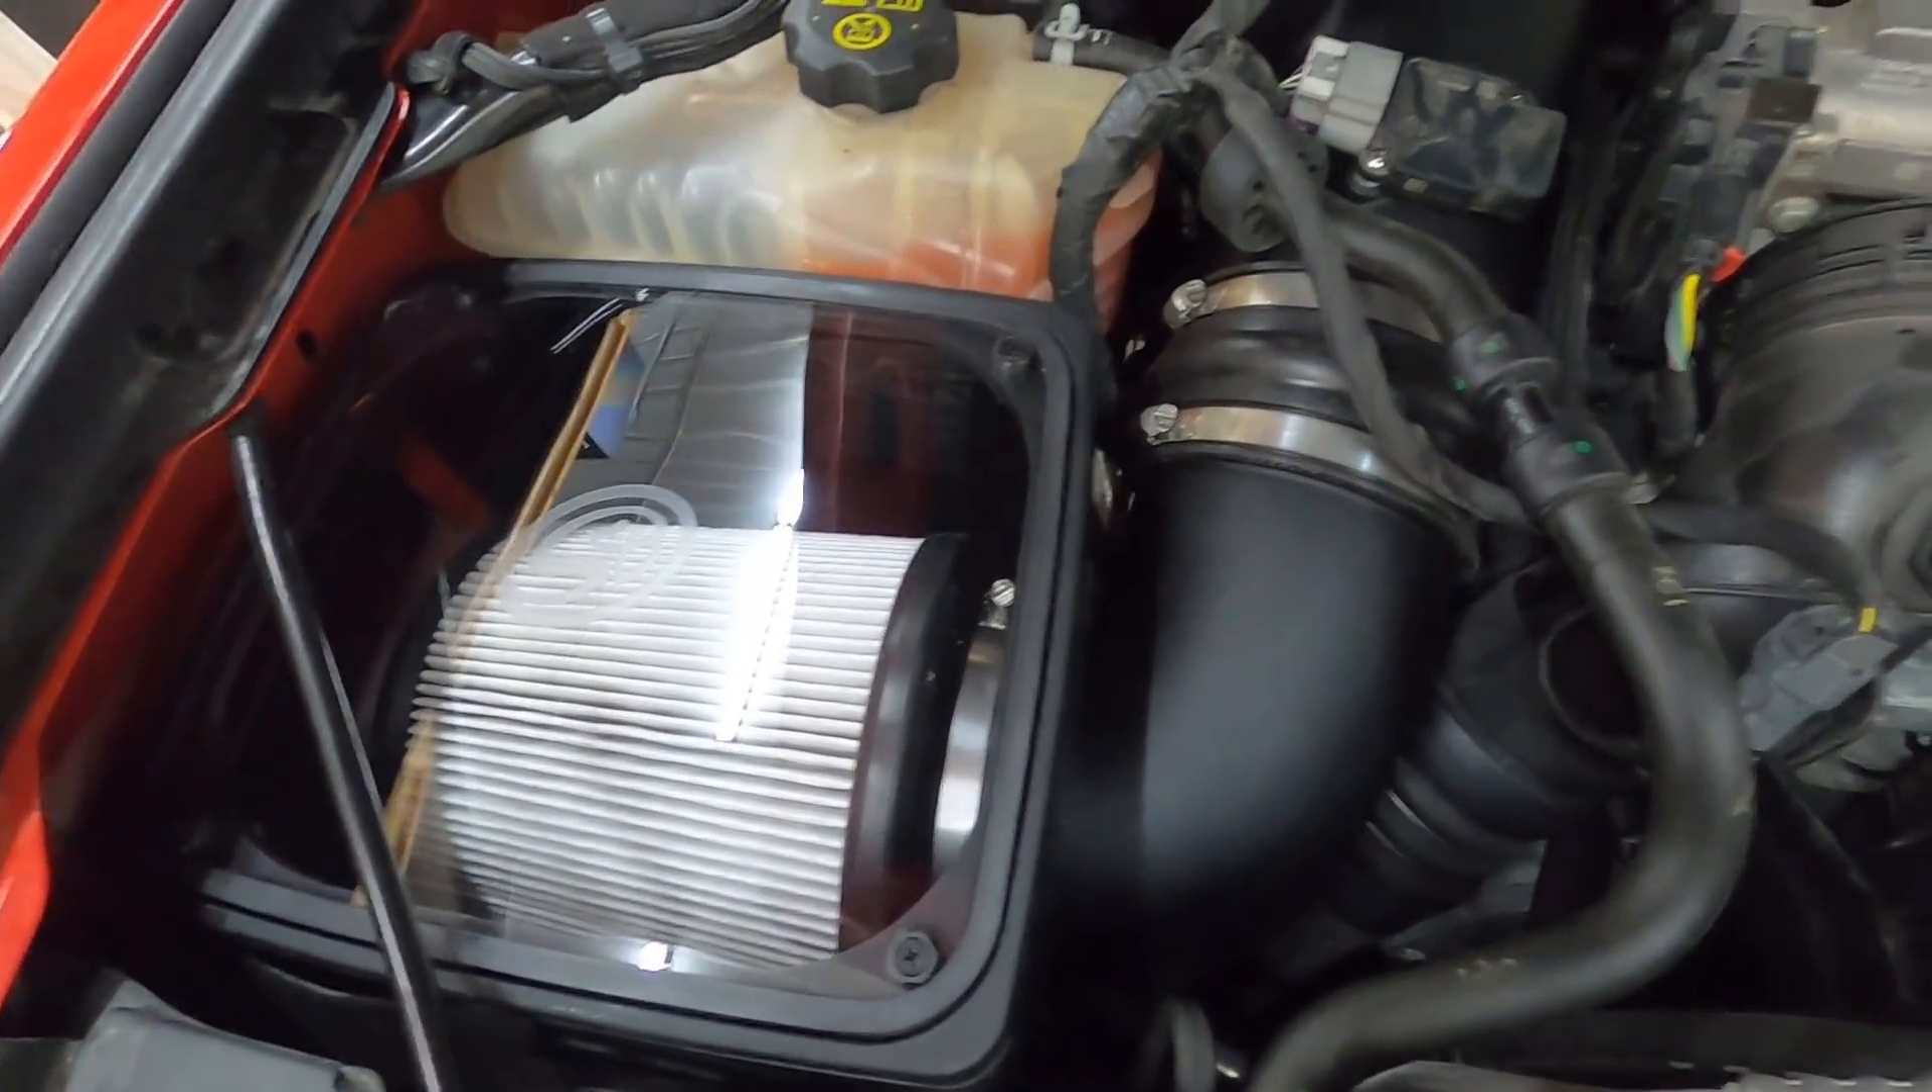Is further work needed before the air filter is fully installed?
No.